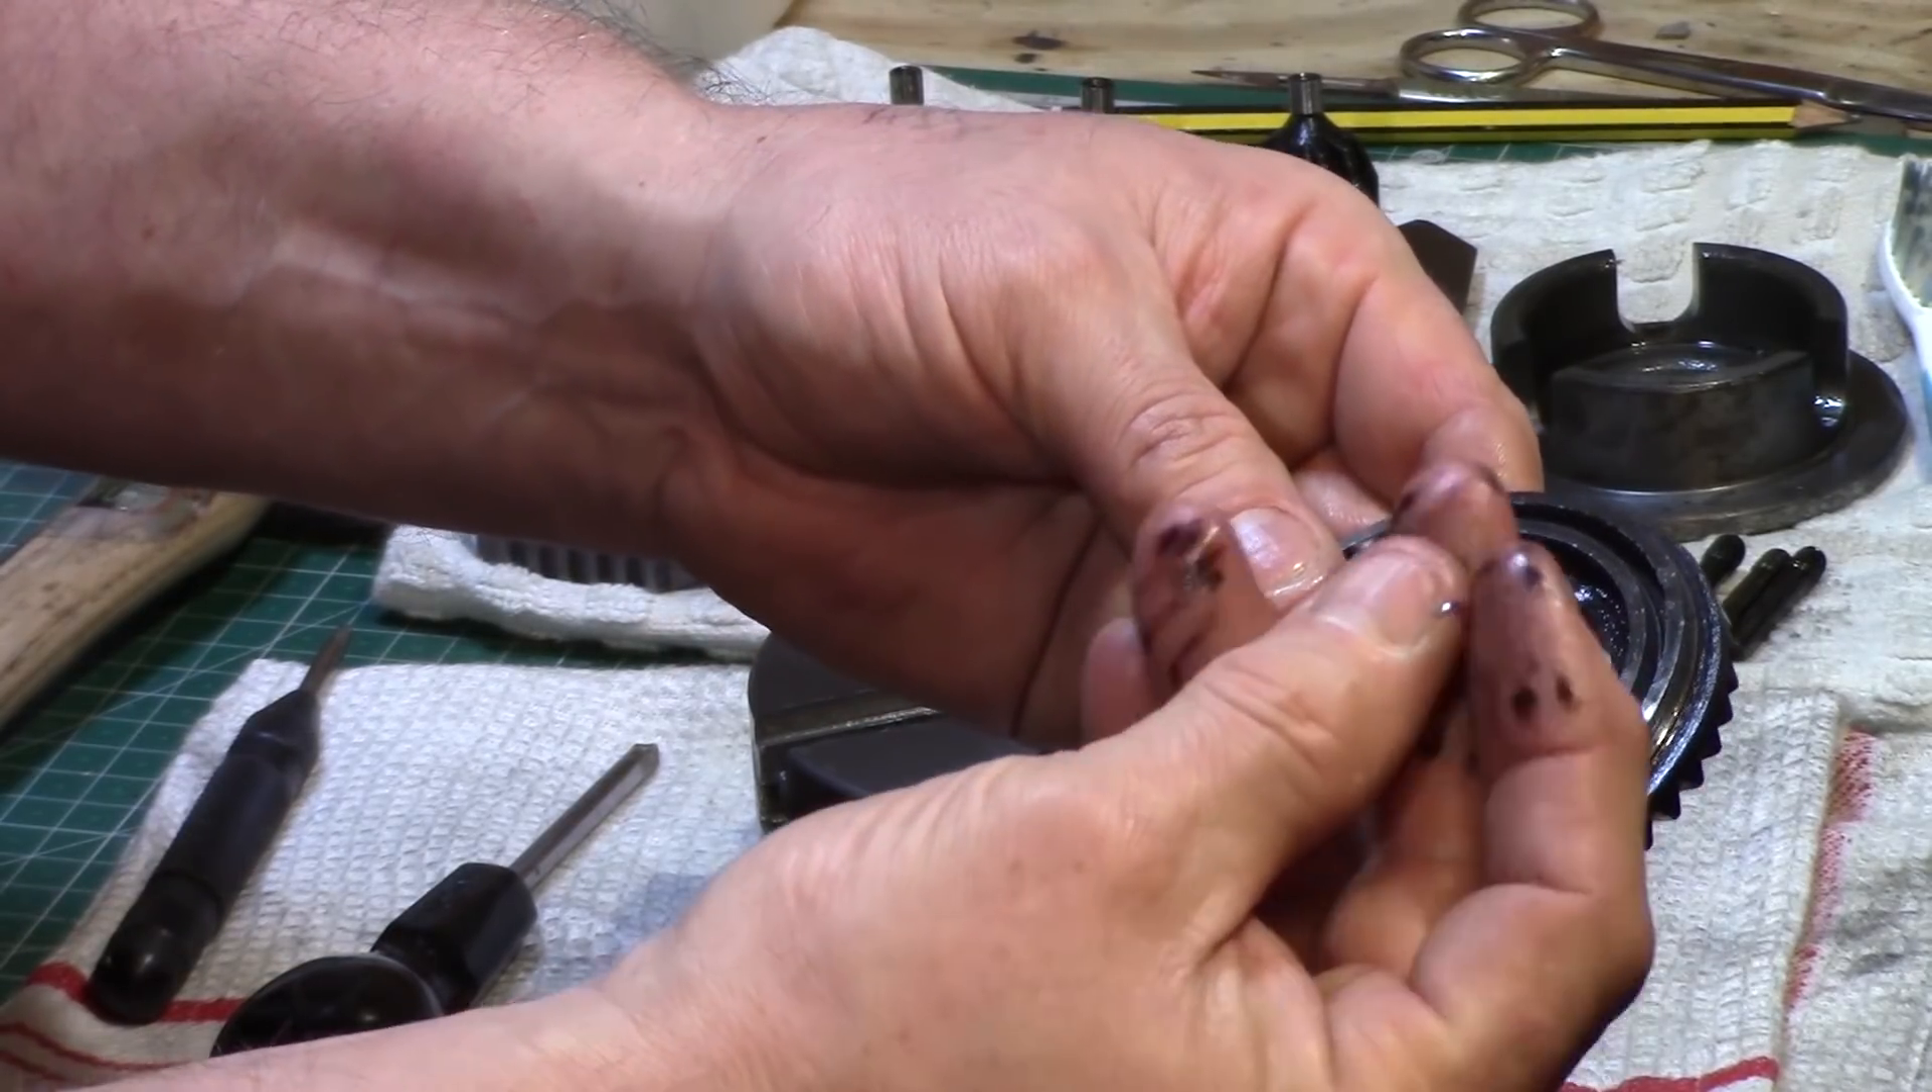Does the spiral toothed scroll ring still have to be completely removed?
No.